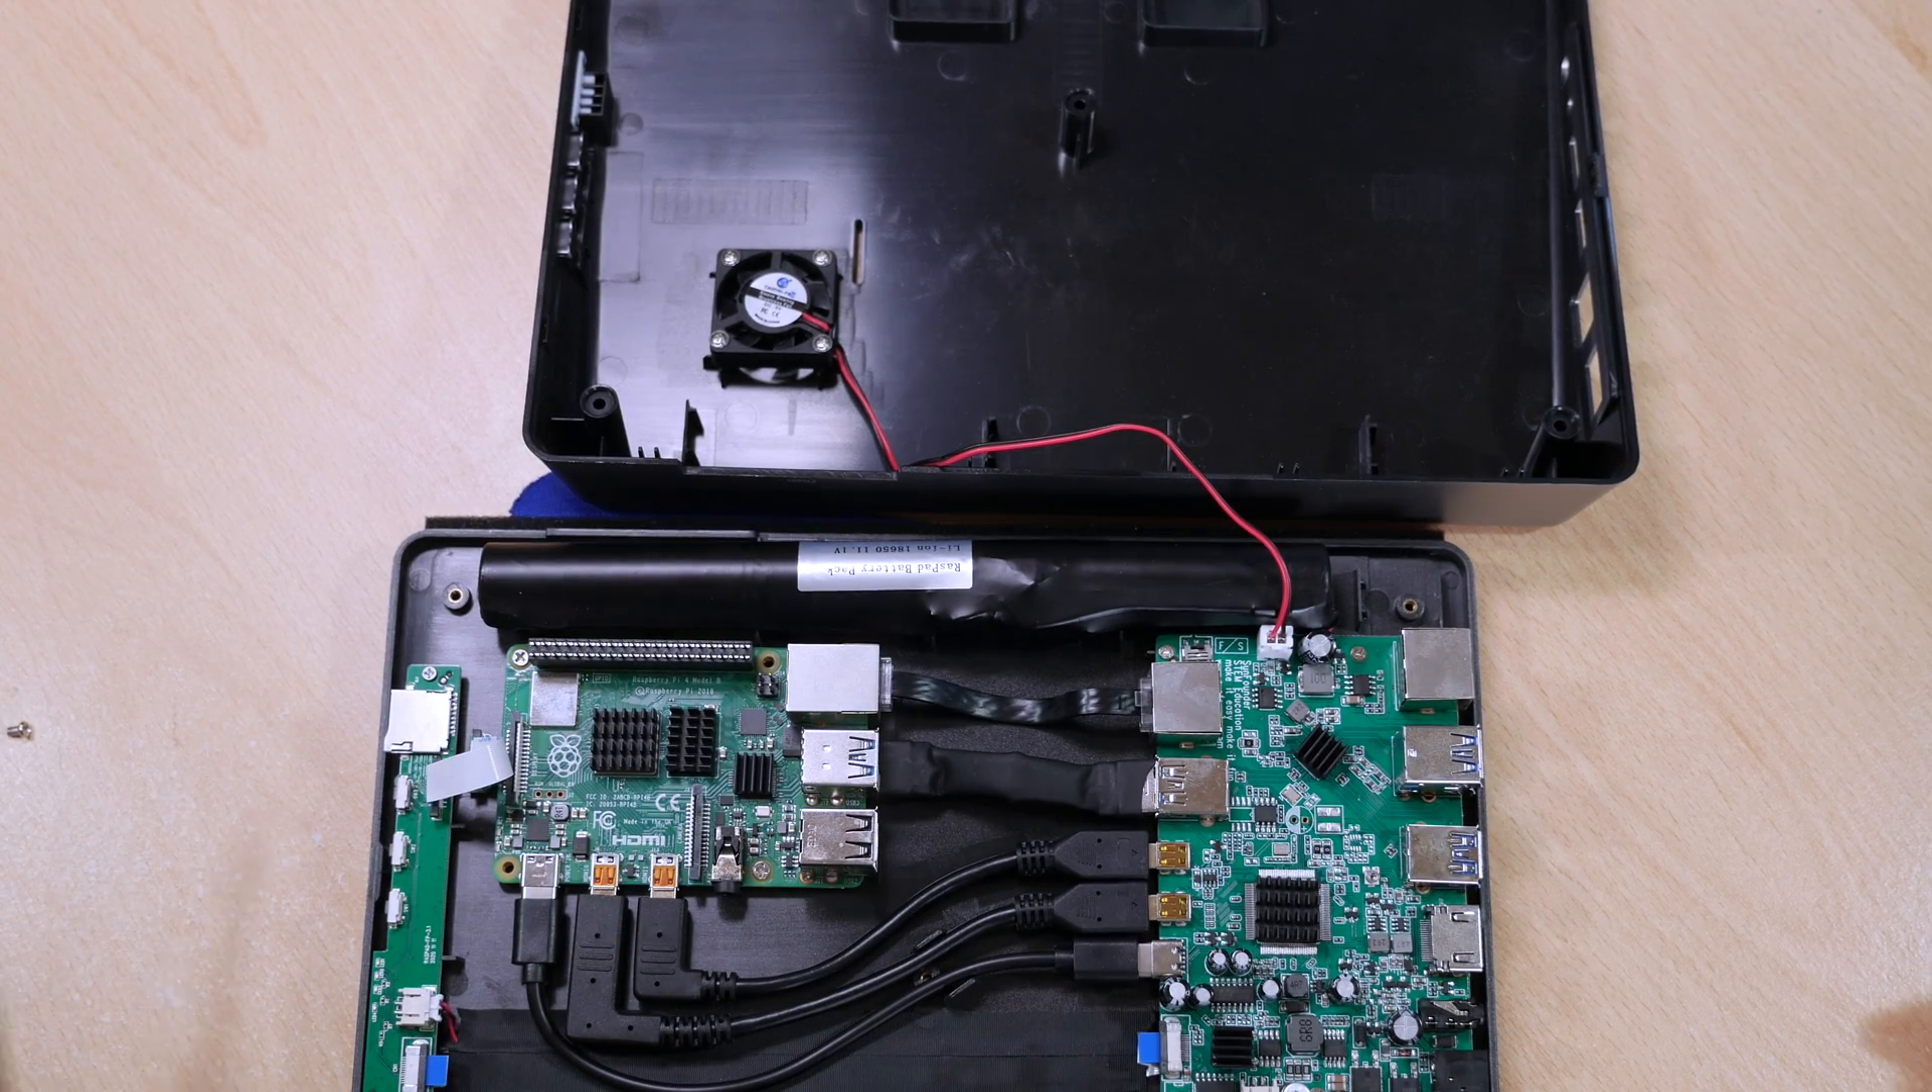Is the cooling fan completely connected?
Yes.